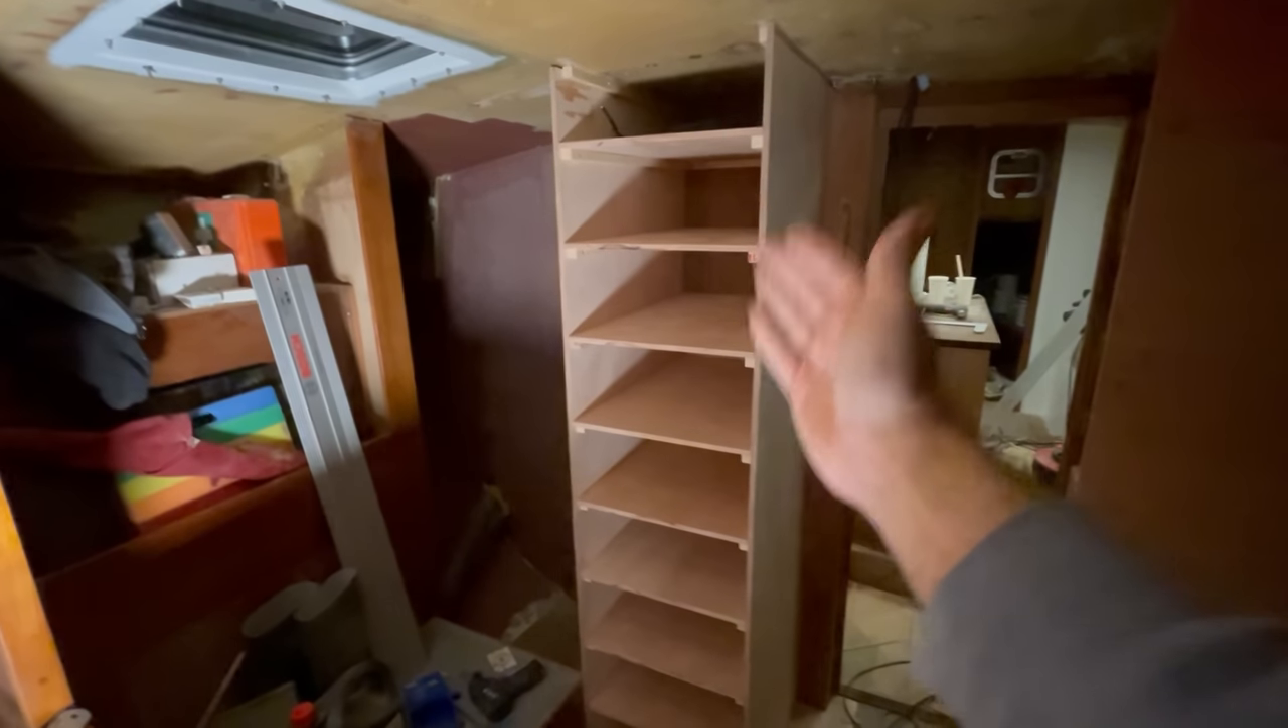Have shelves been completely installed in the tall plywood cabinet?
Yes.